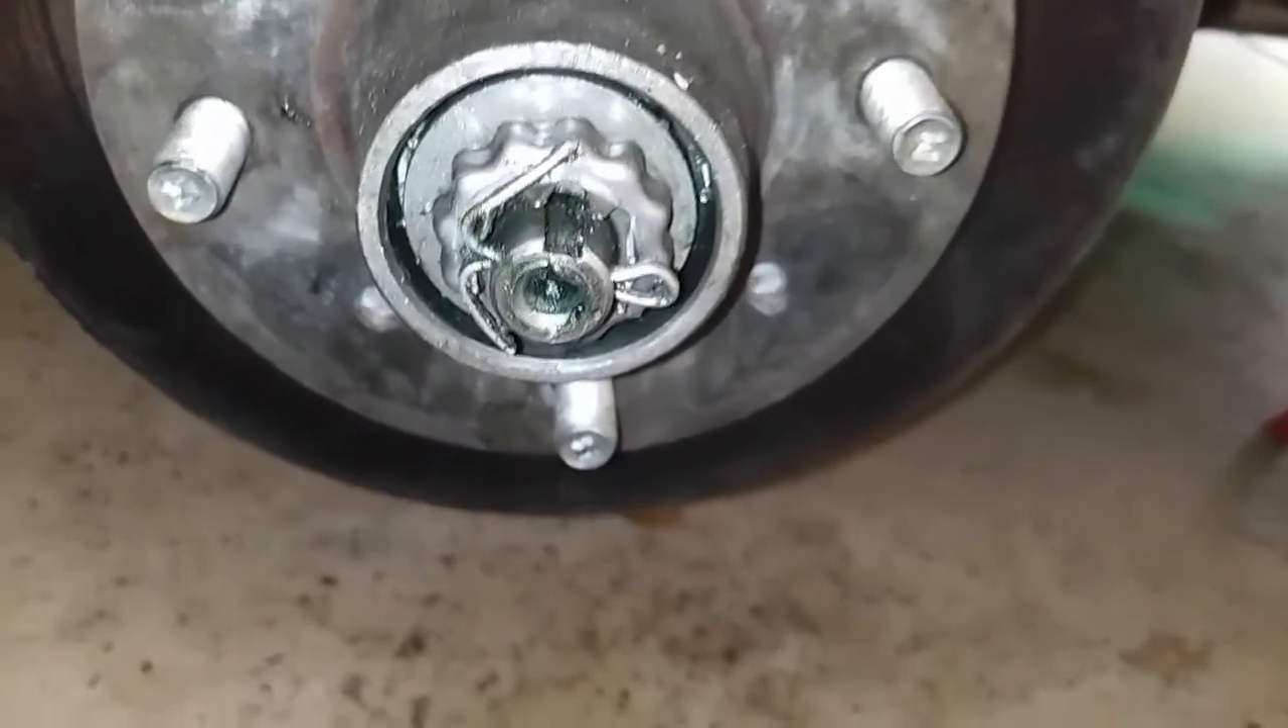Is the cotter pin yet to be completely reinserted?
No.